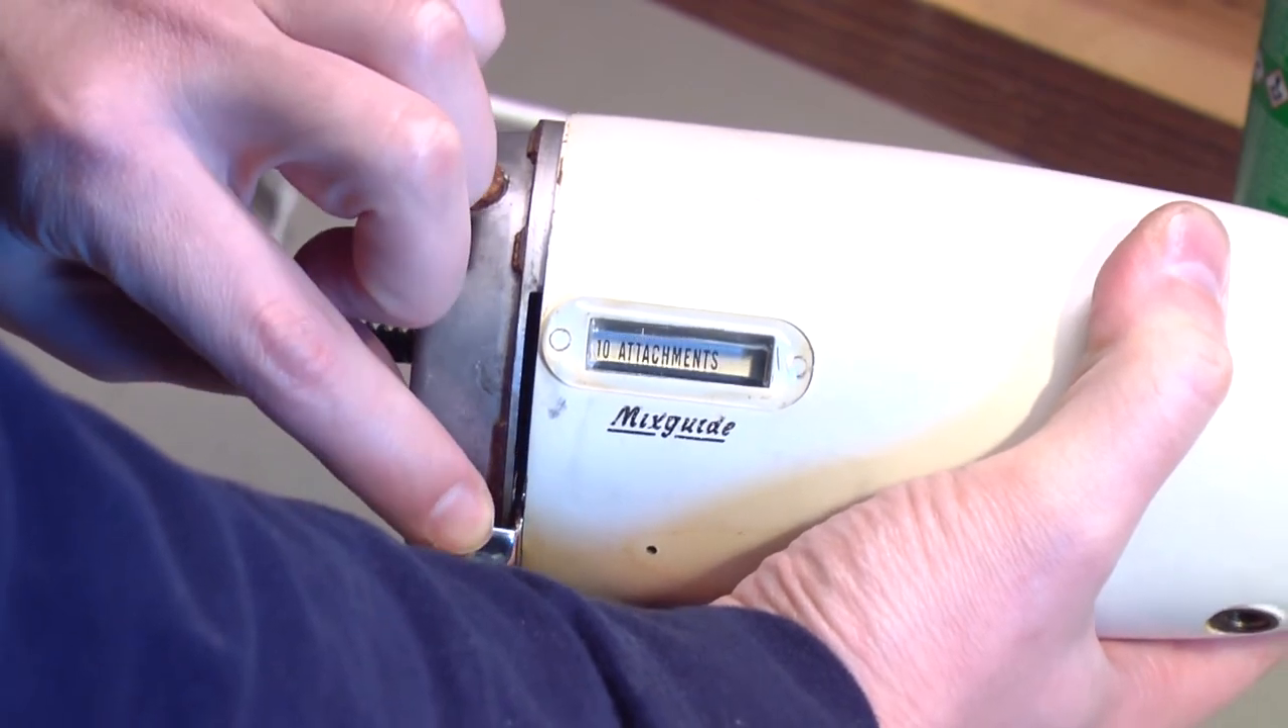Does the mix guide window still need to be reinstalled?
No.